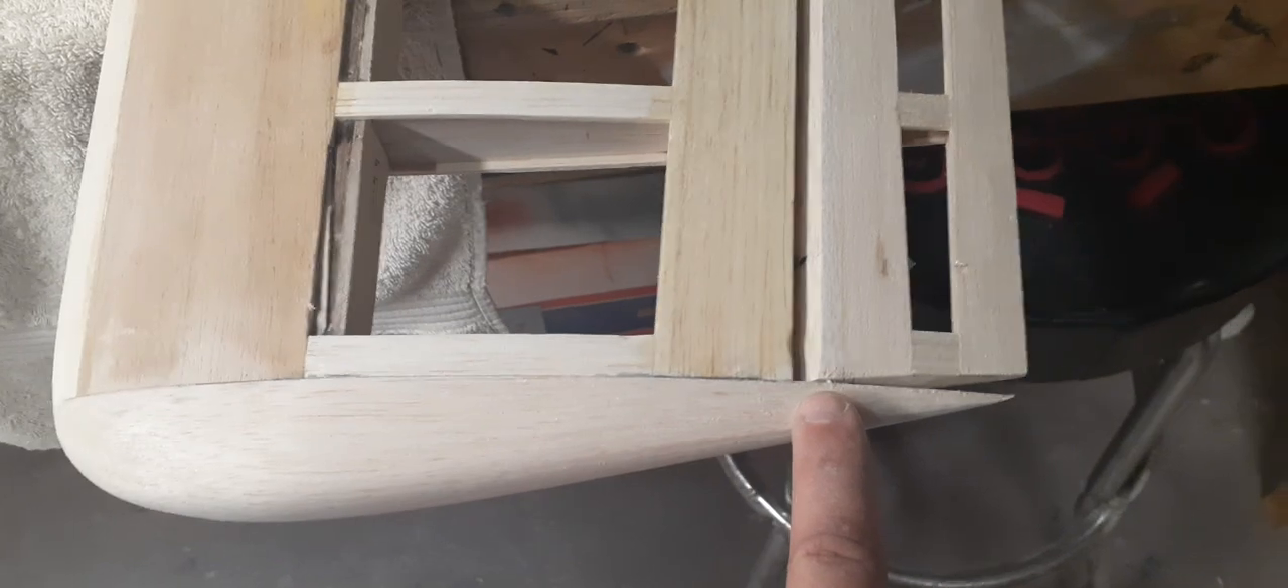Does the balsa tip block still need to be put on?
No.